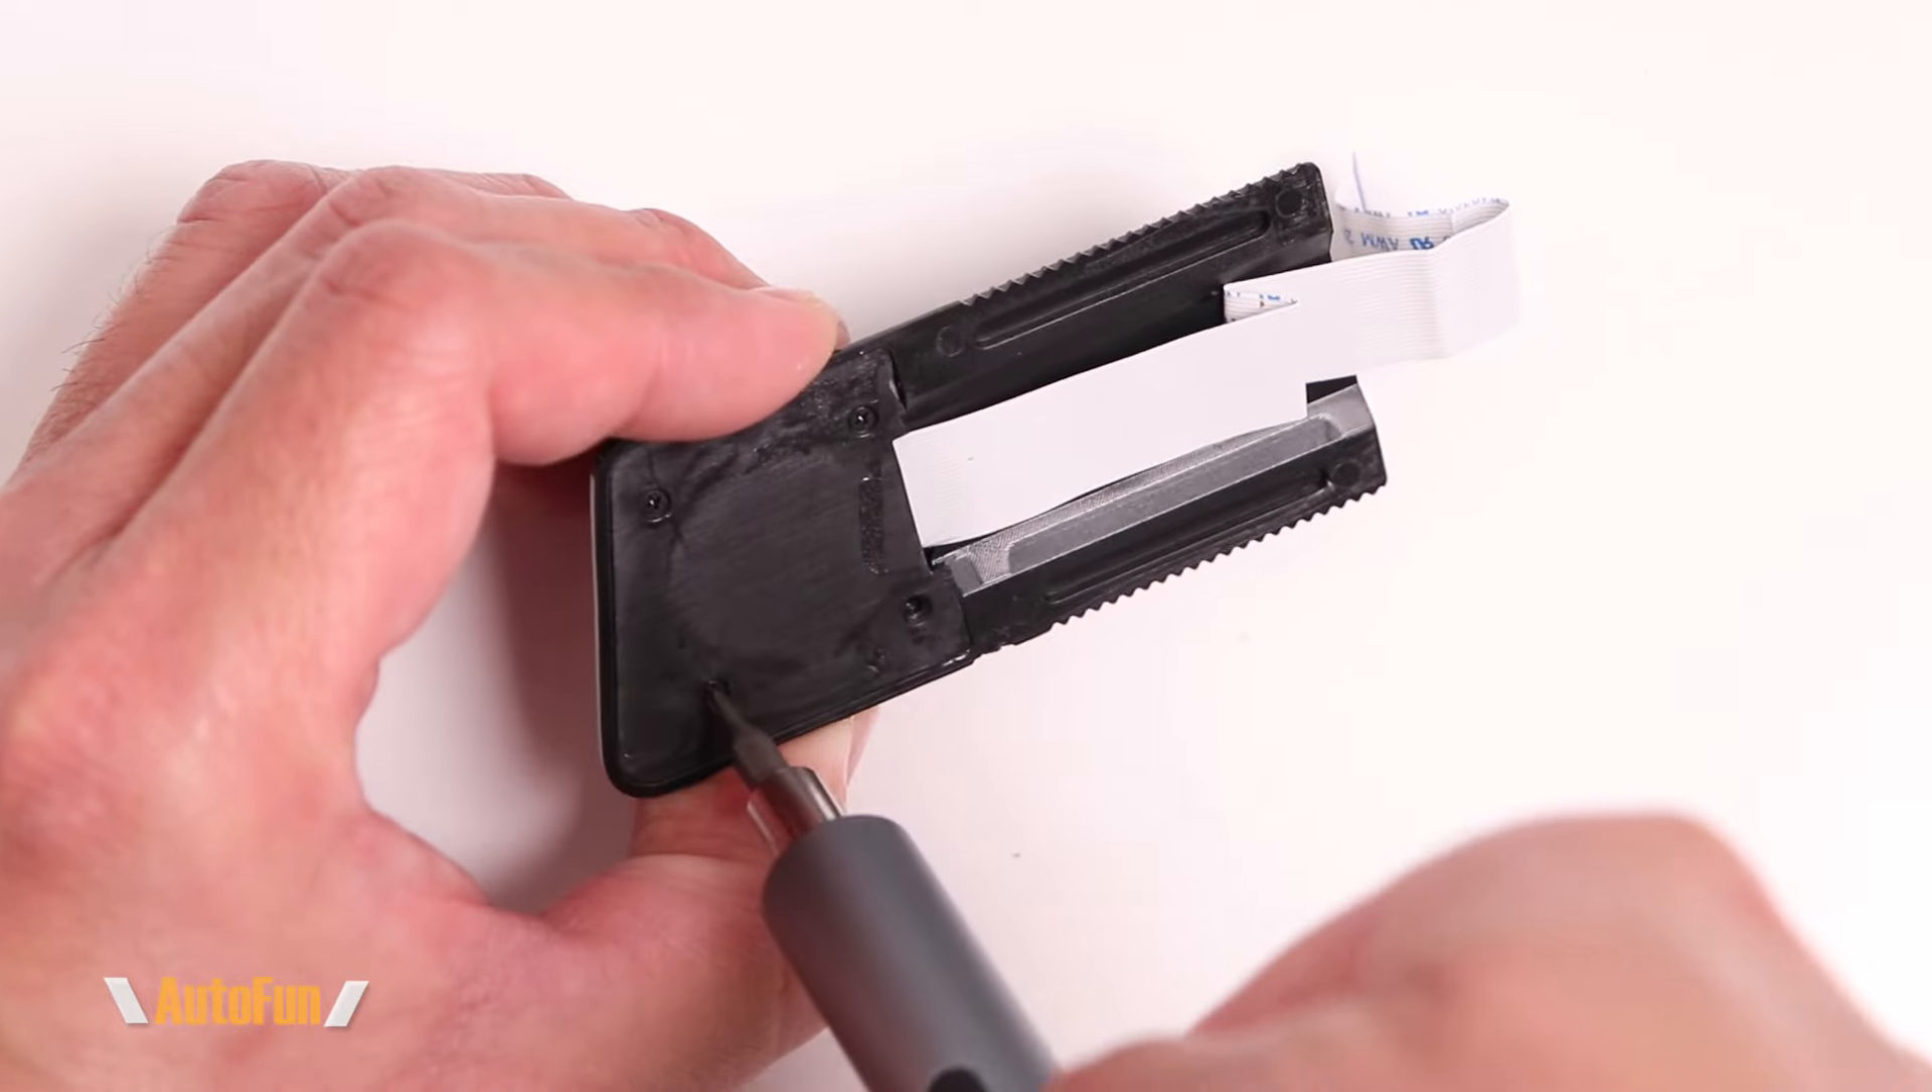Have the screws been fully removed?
No.